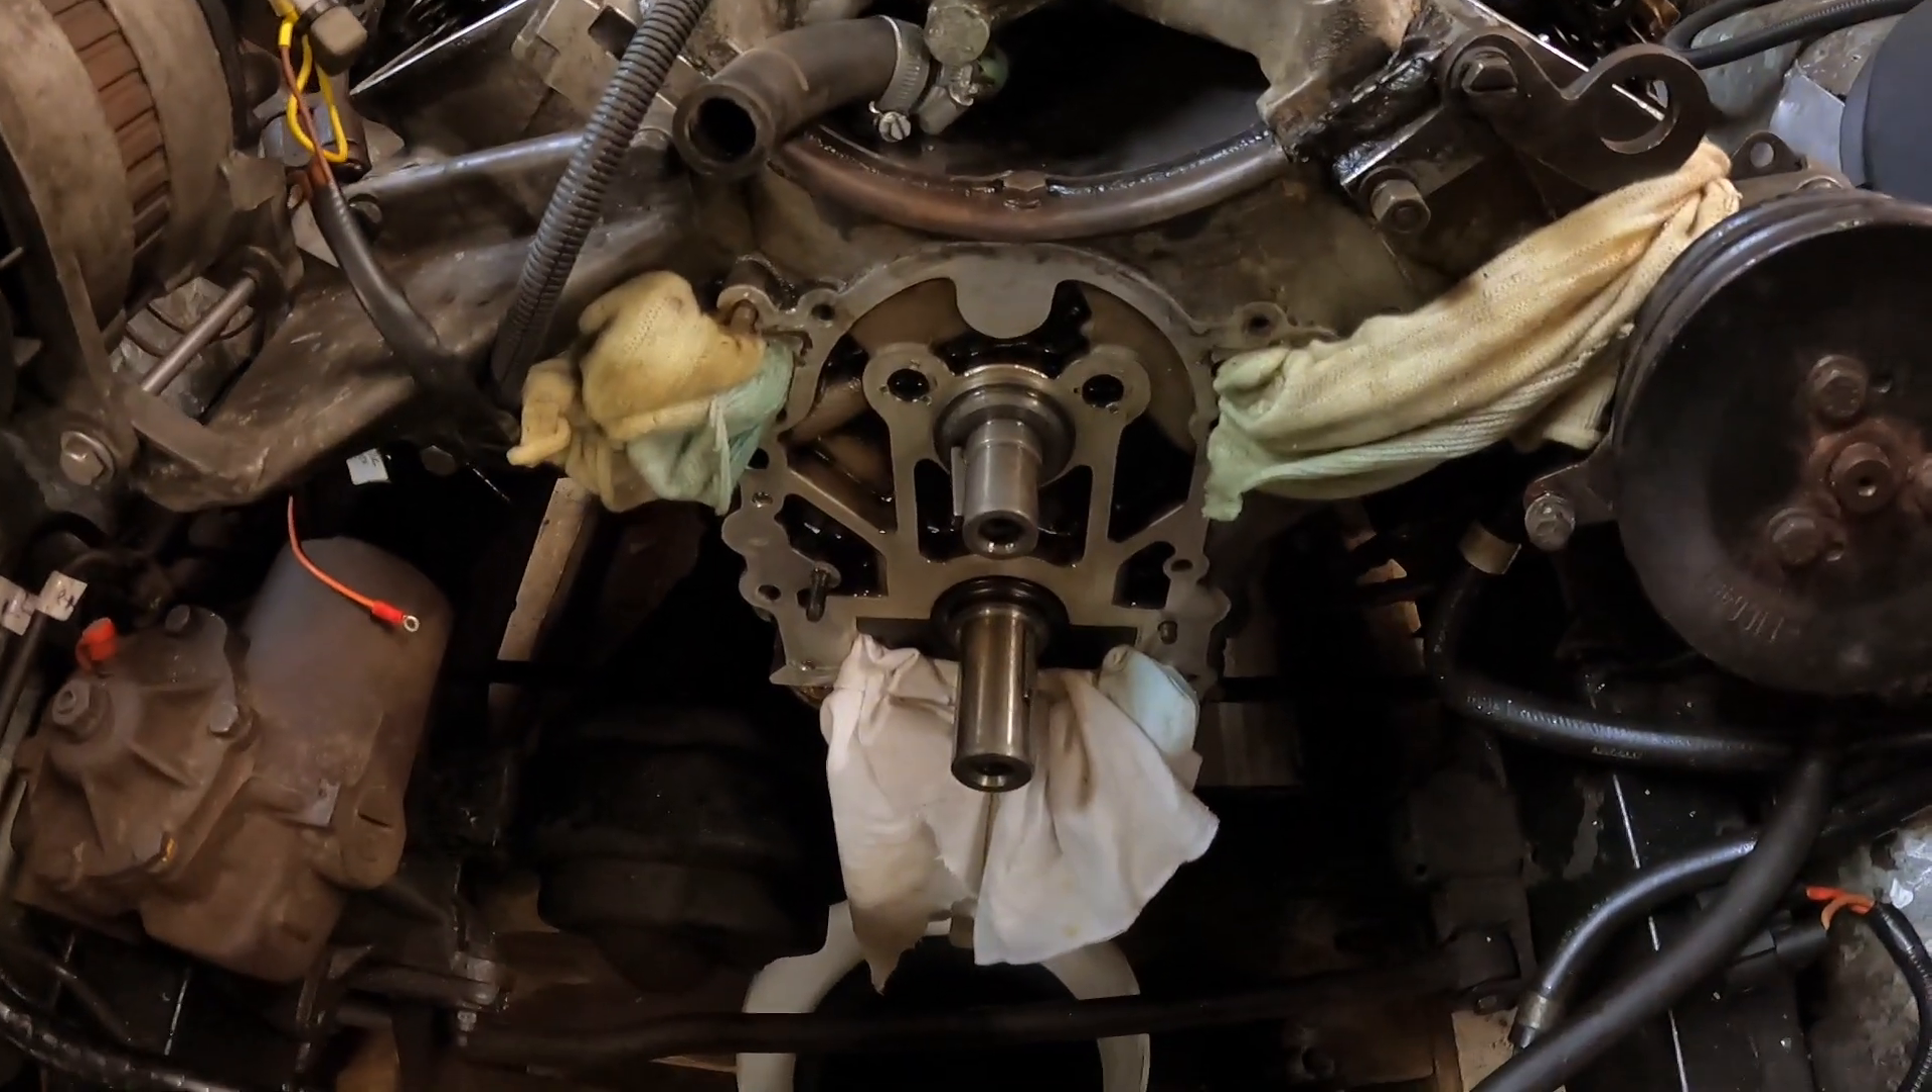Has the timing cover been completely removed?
Yes.